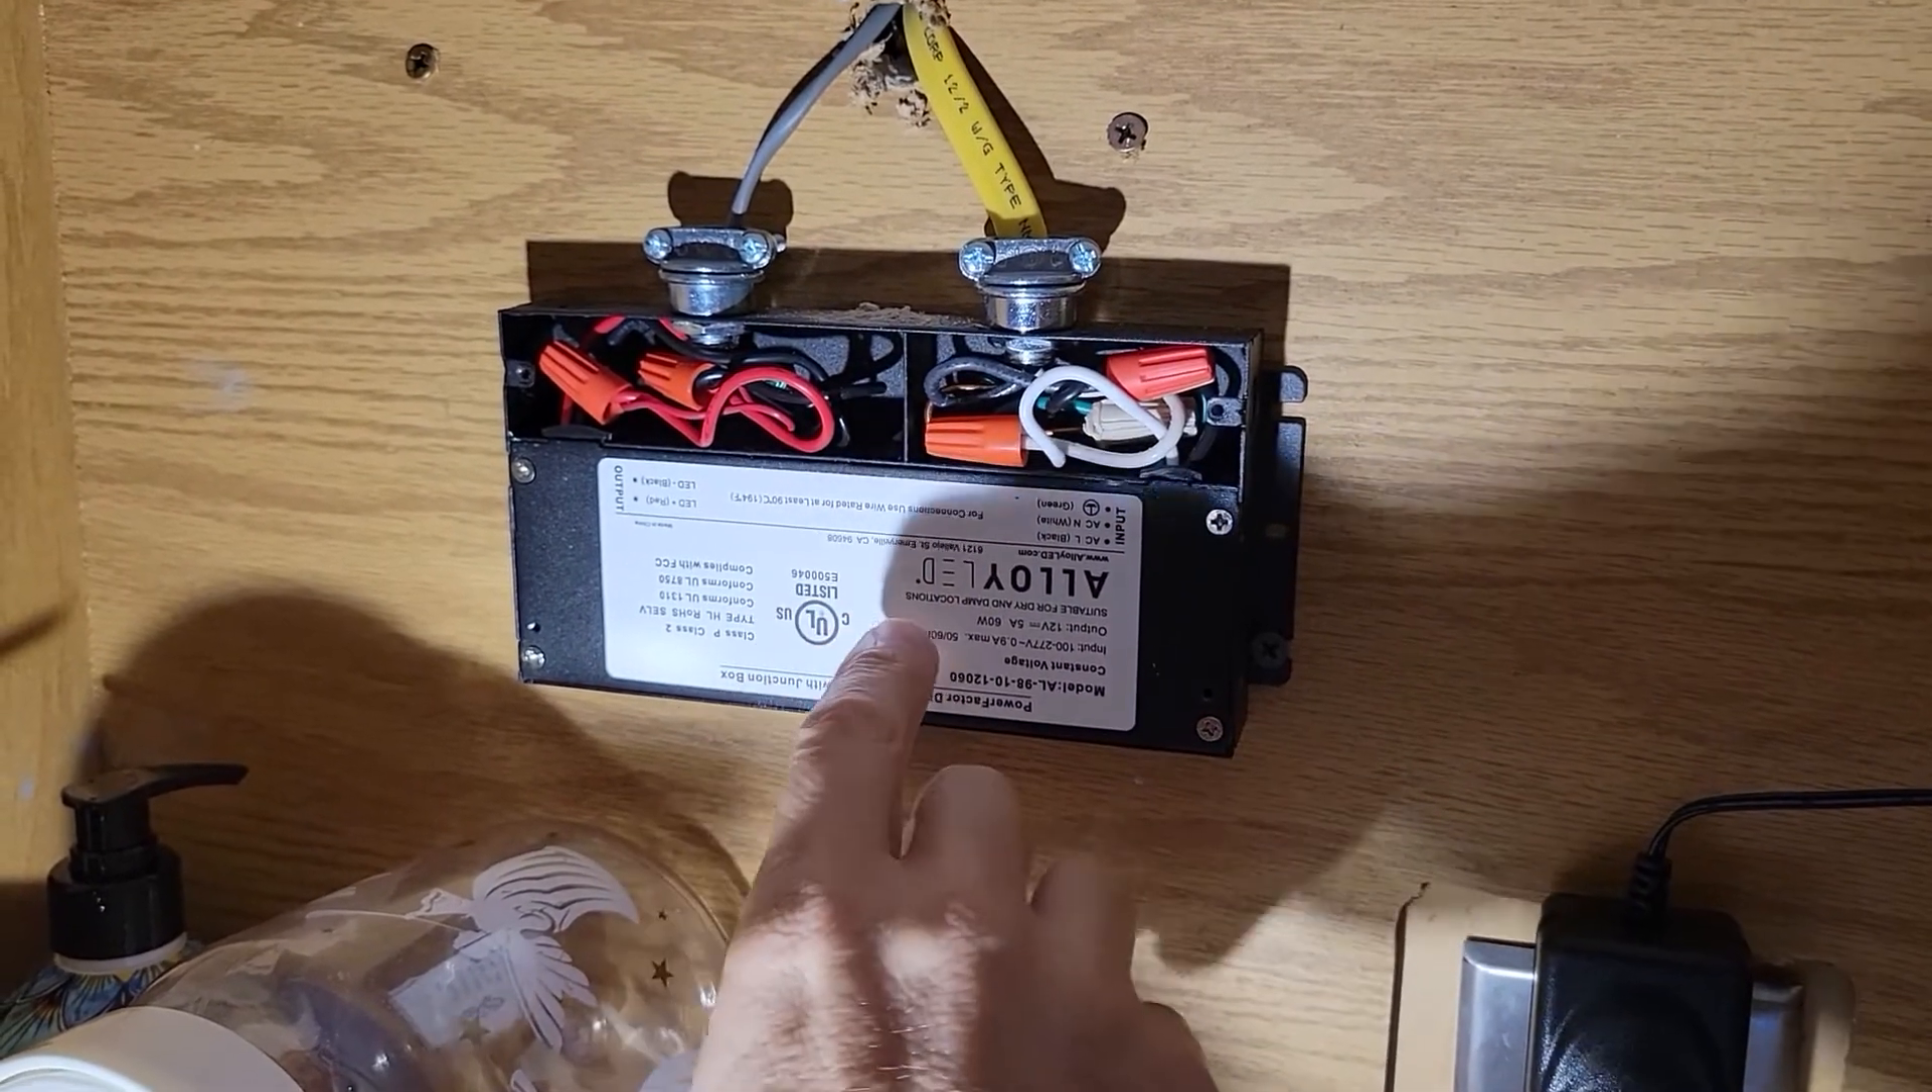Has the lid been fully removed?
Yes.